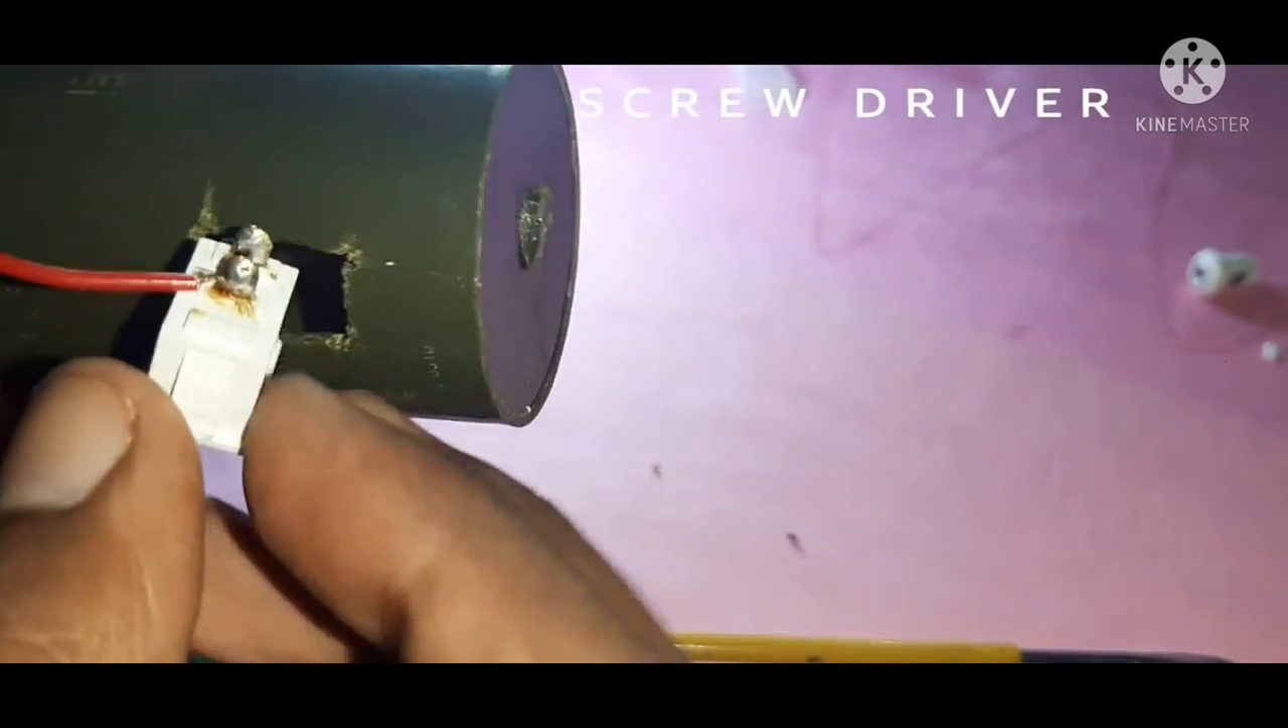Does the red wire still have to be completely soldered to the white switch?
No.